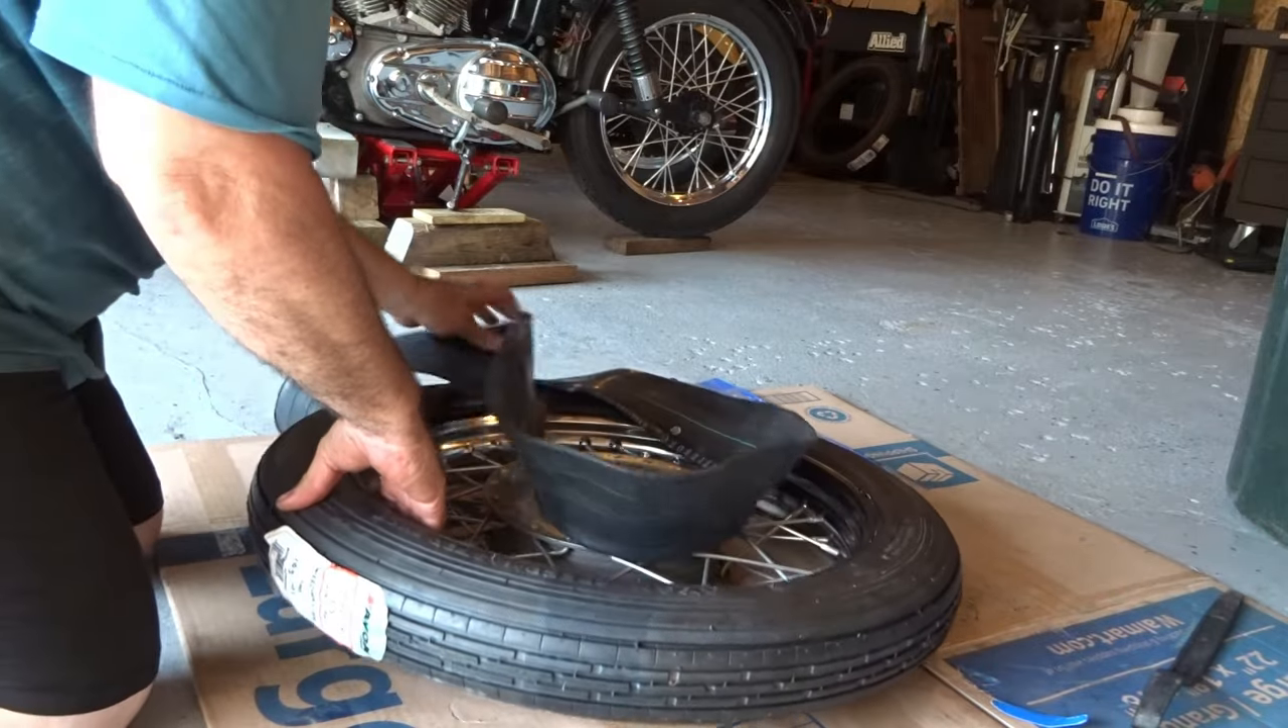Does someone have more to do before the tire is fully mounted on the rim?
Yes.